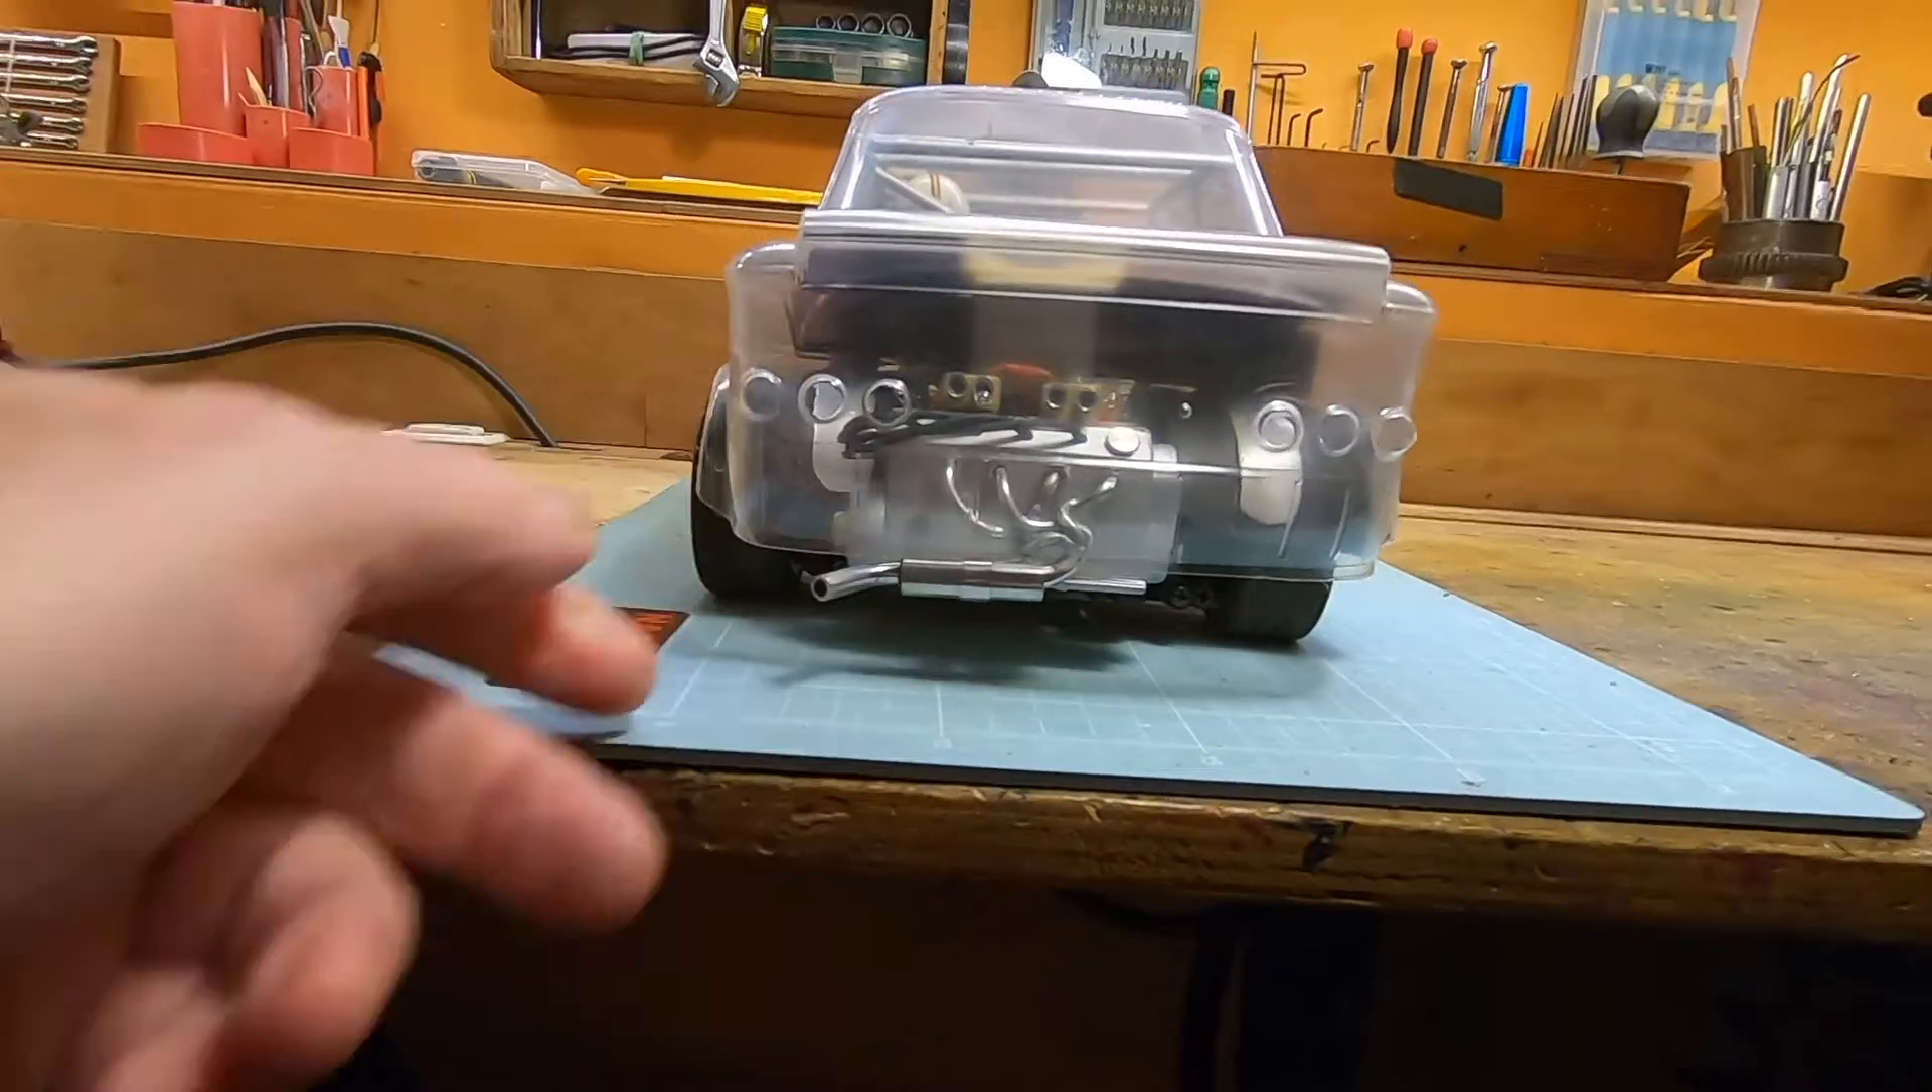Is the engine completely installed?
Yes.